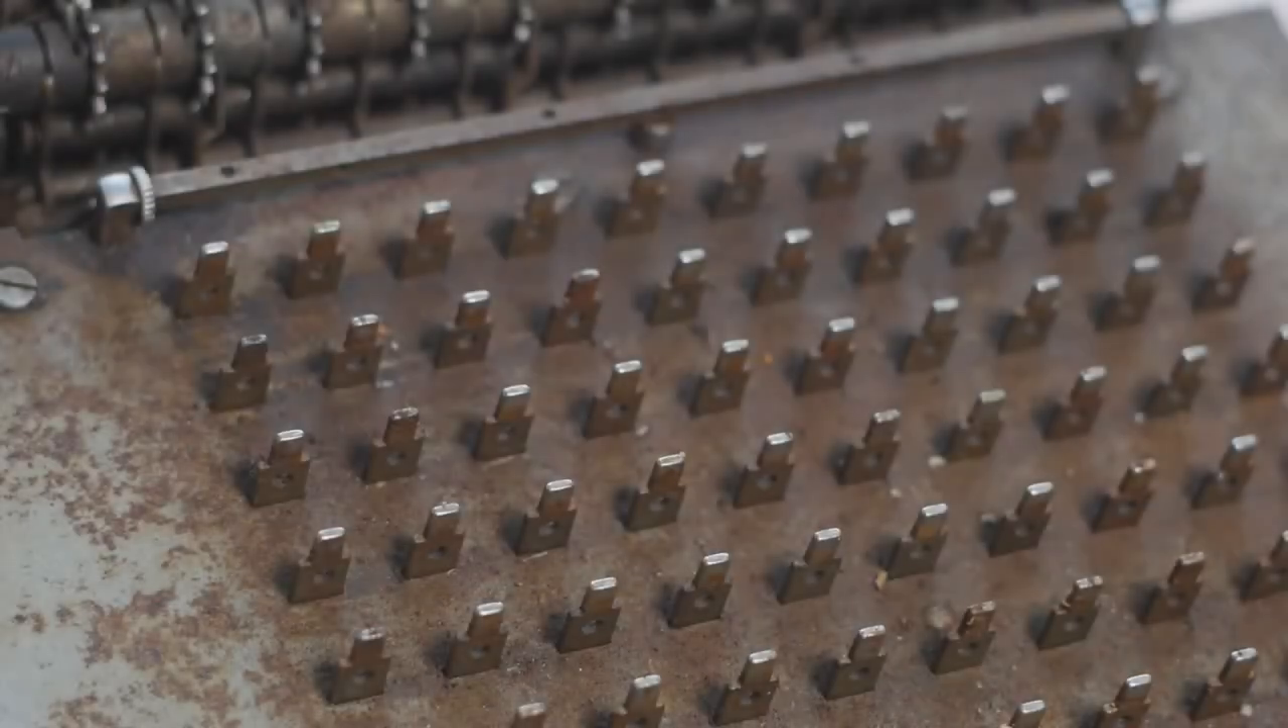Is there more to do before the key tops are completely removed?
No.